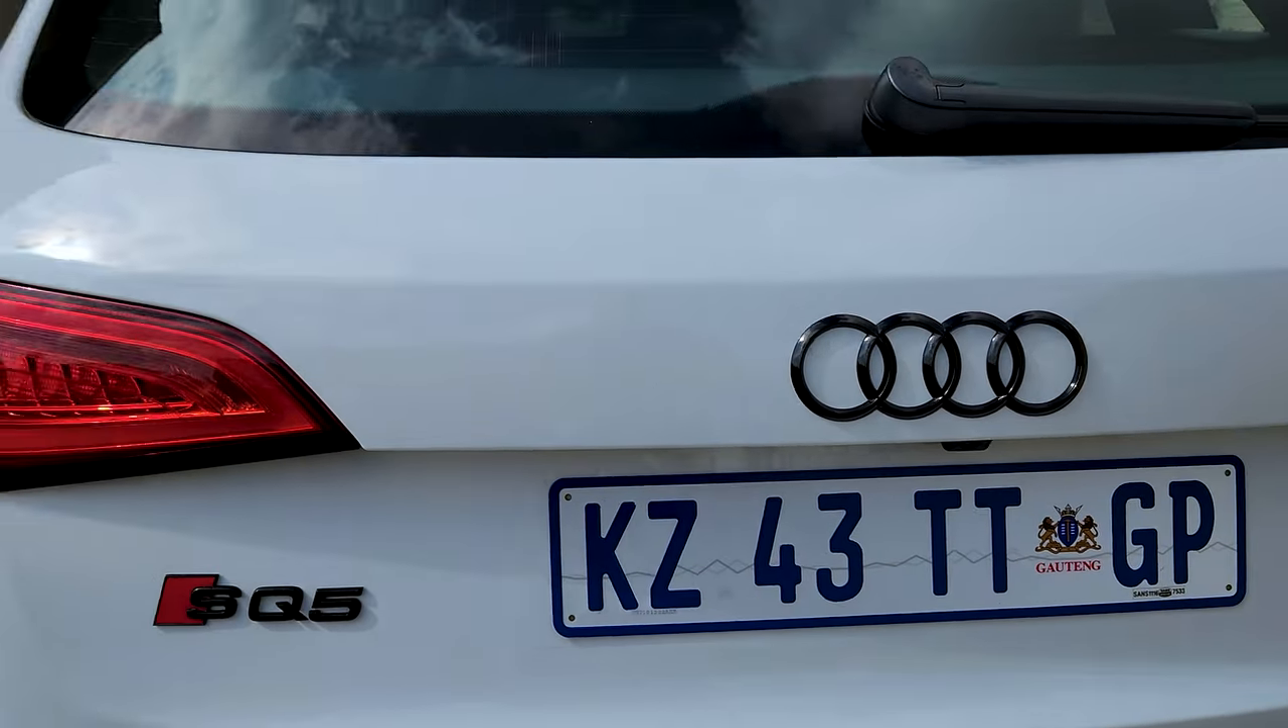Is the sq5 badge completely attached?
Yes.